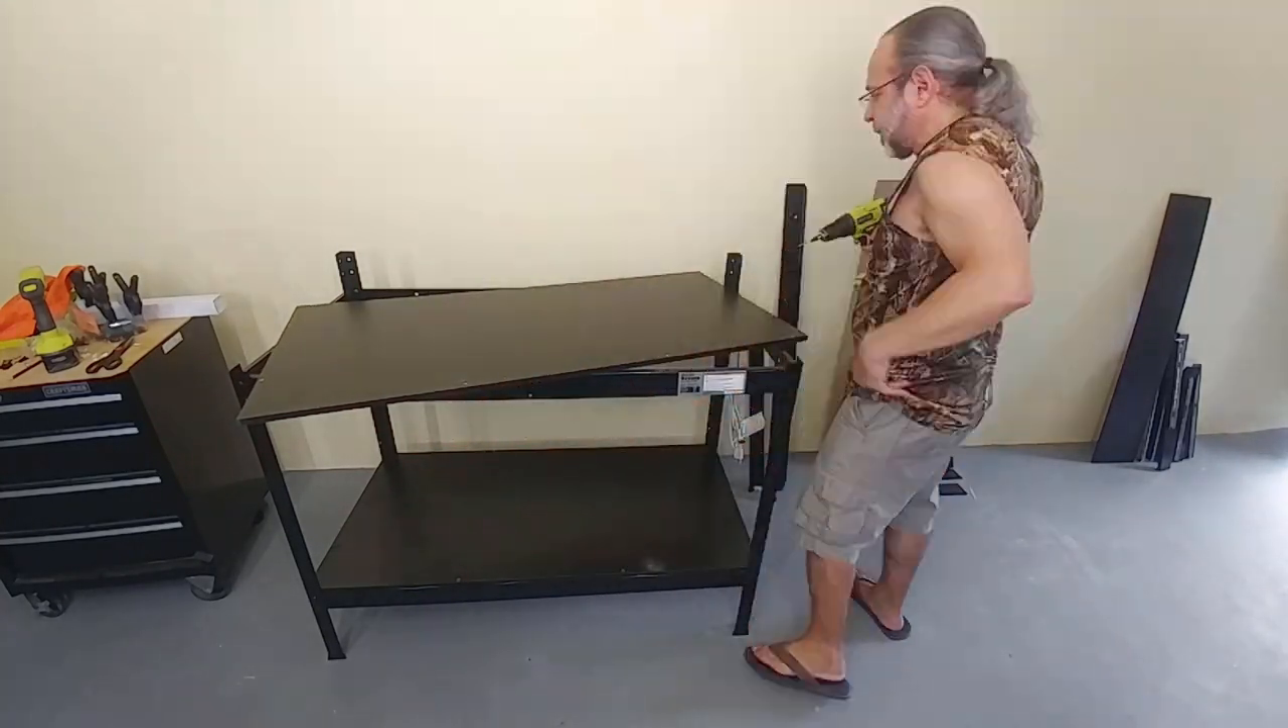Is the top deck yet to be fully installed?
Yes.